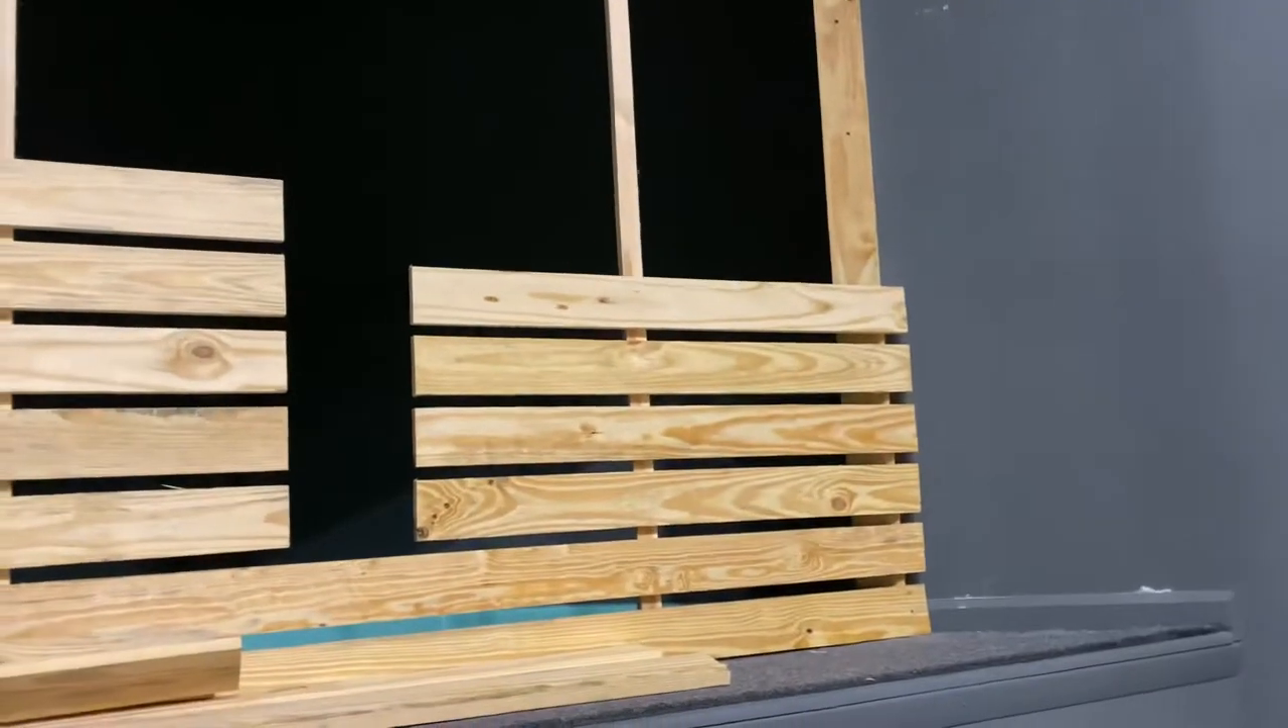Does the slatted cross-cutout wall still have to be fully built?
Yes.